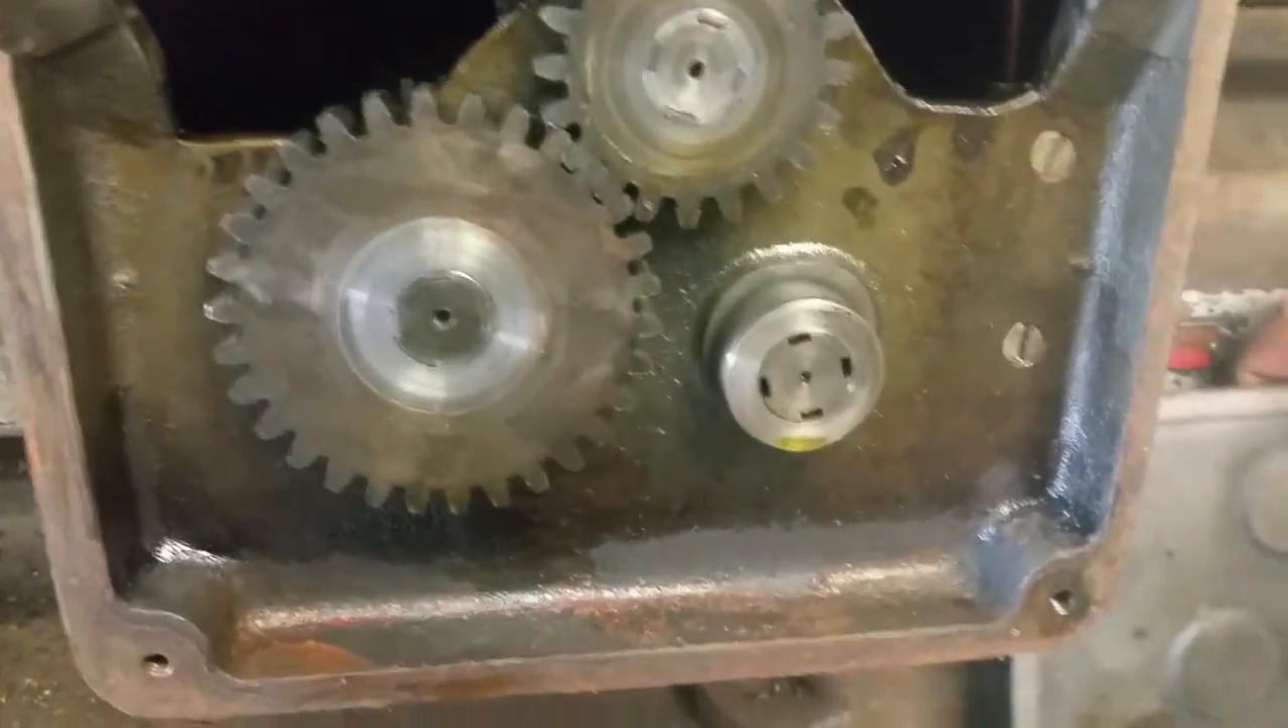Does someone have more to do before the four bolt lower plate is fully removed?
No.